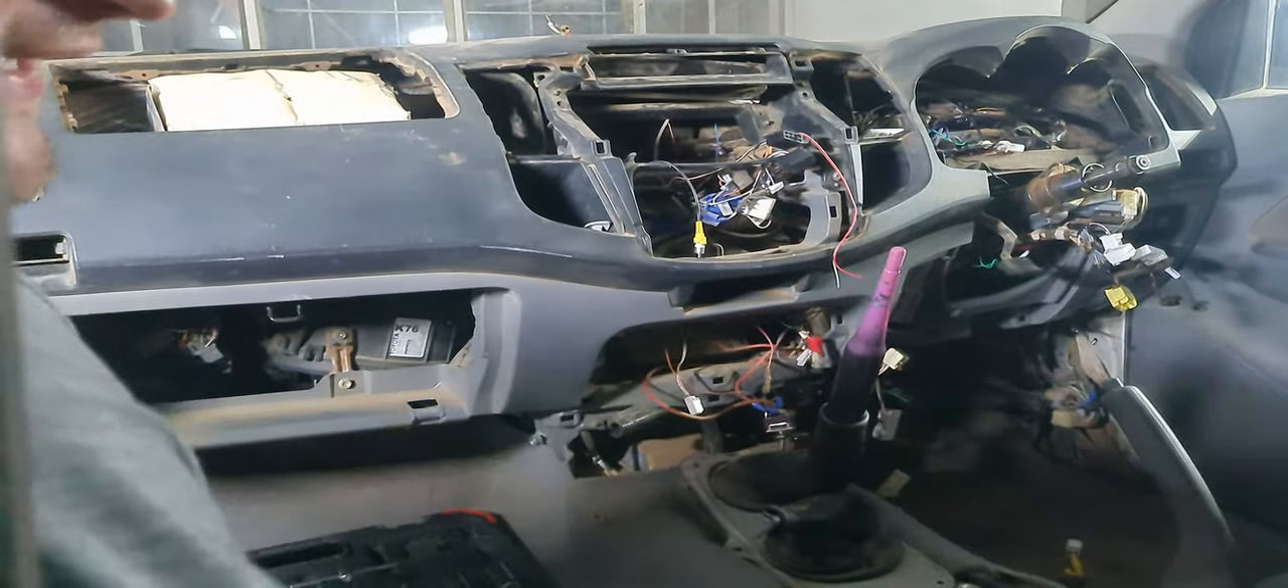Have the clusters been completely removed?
Yes.